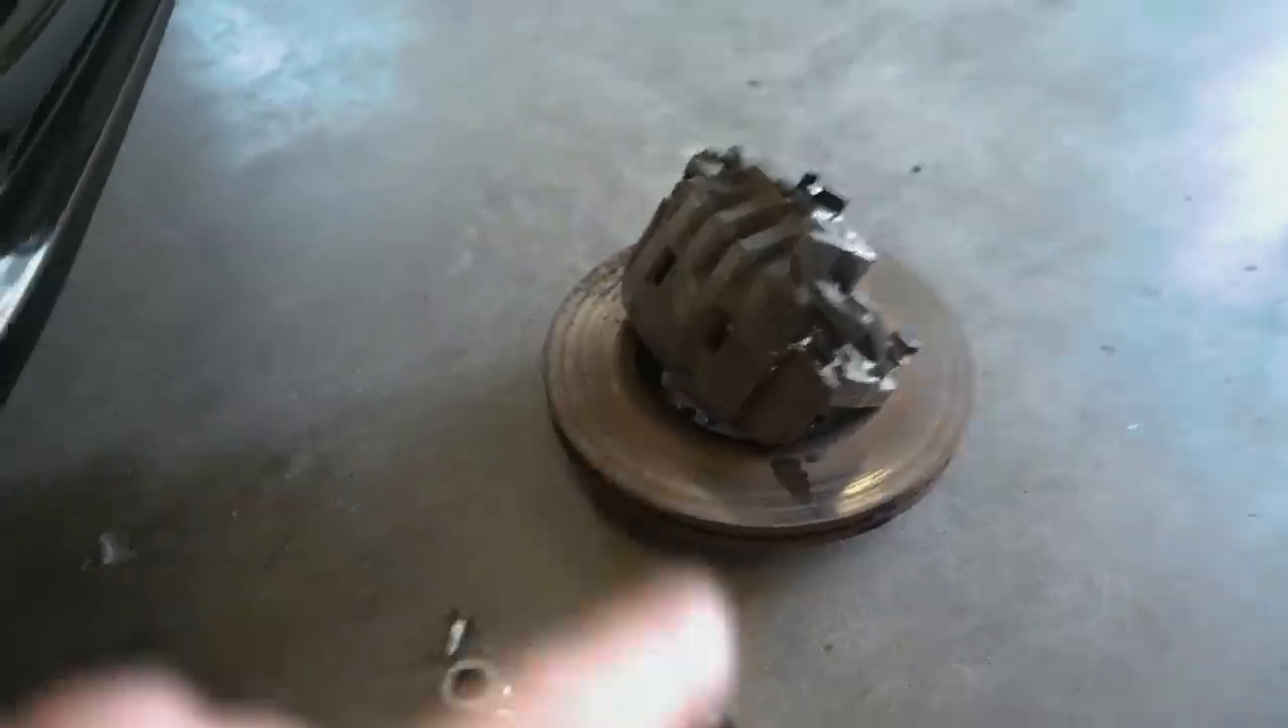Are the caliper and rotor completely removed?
Yes.